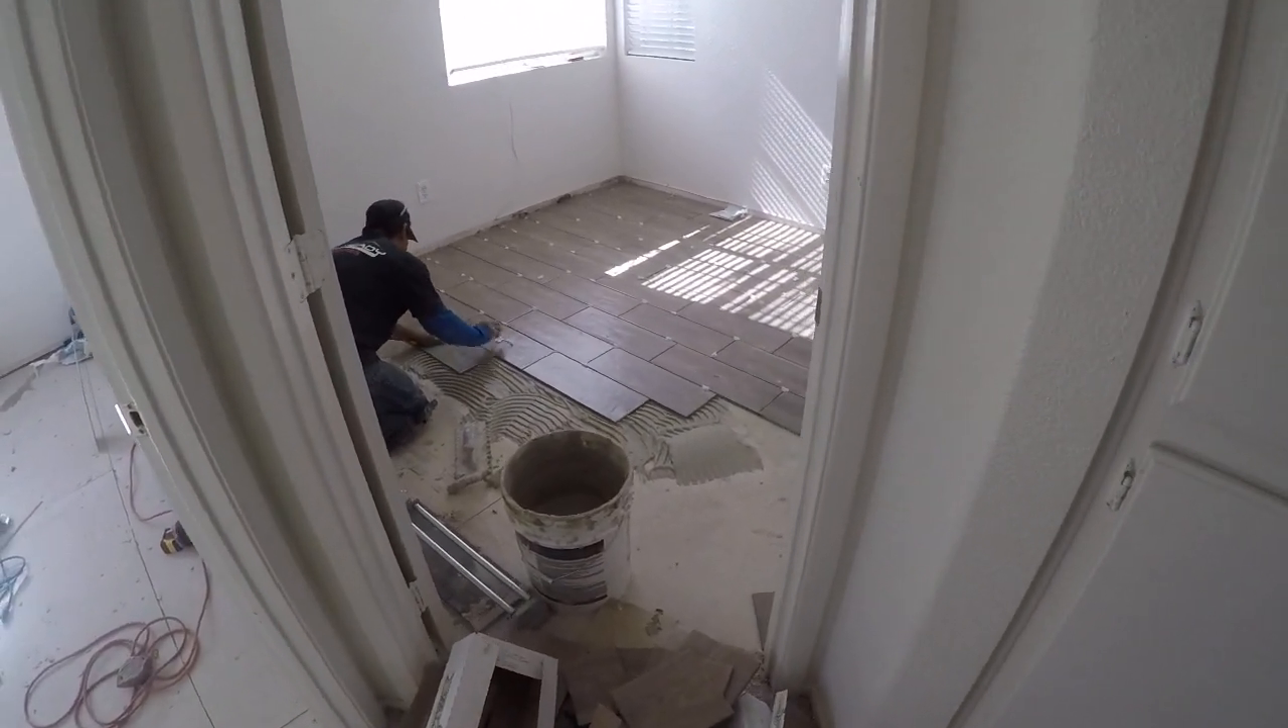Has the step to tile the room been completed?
No.